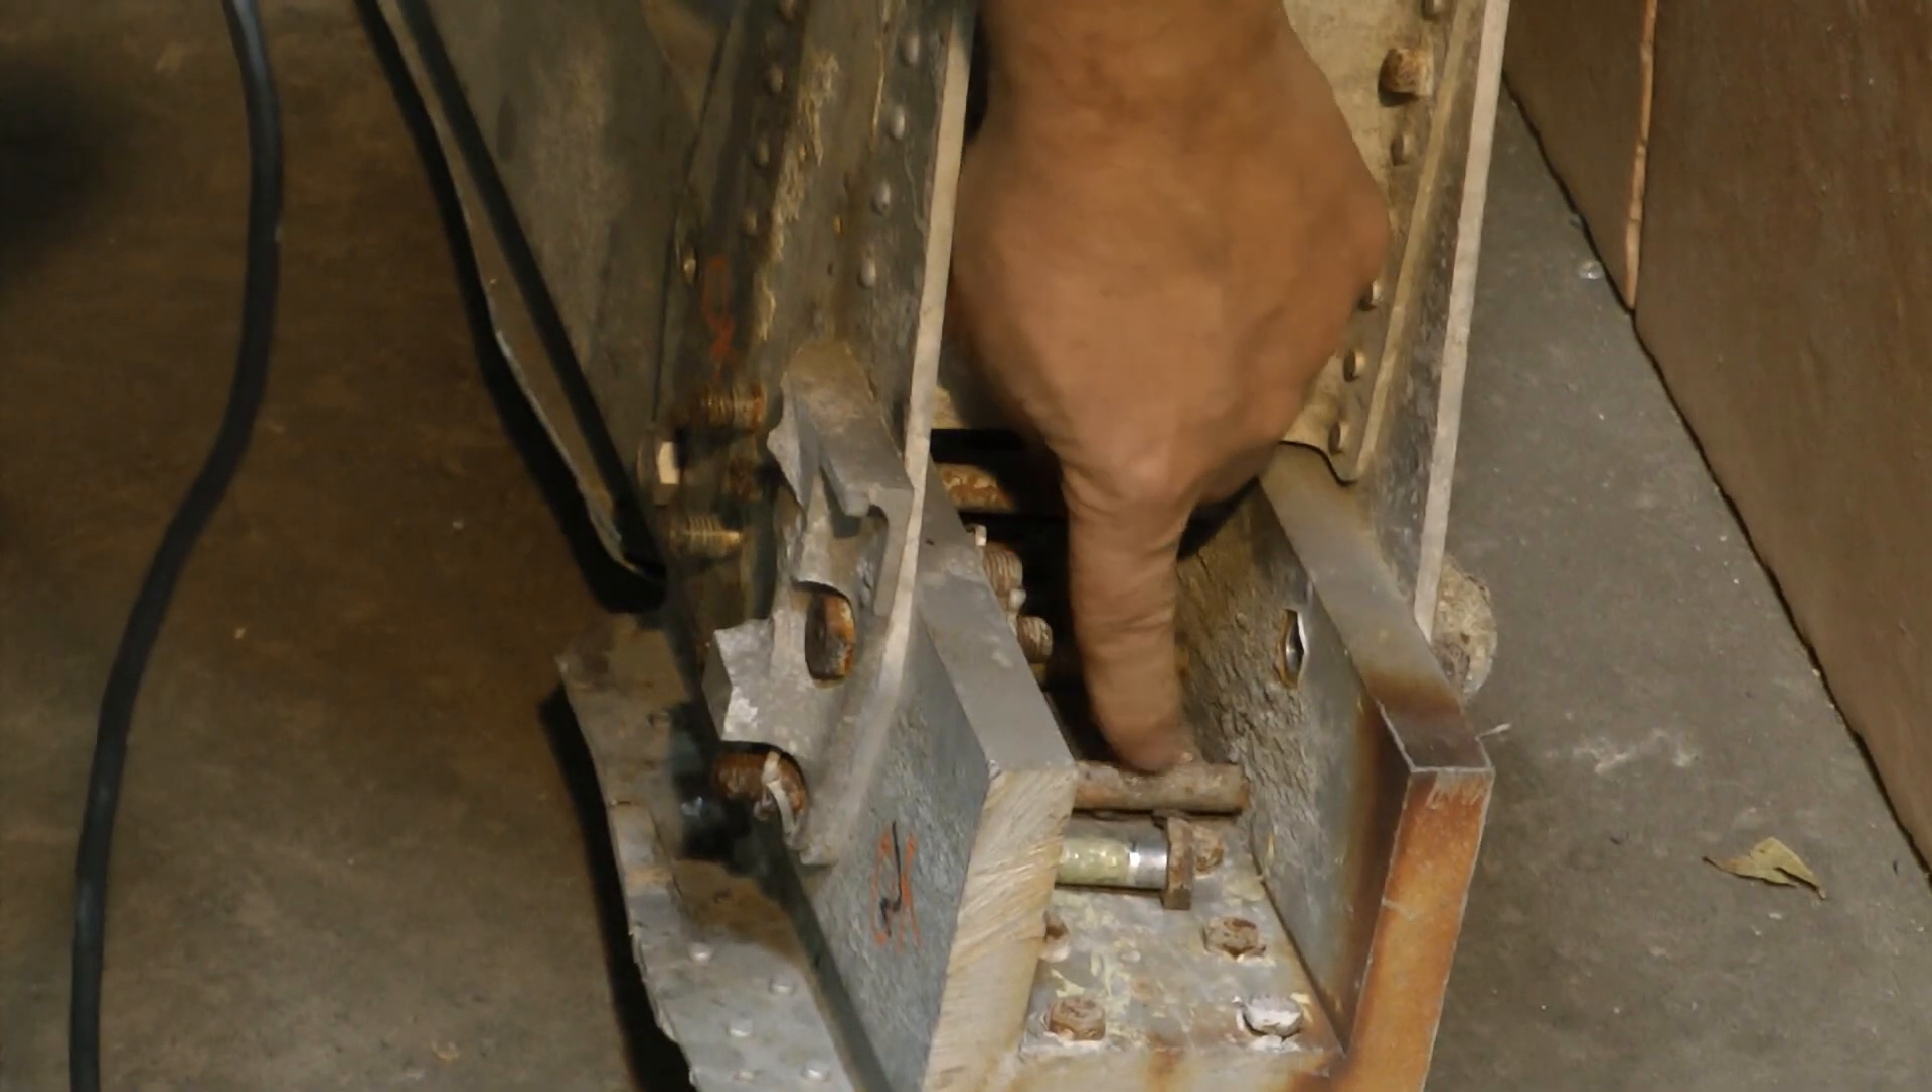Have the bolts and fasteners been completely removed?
No.